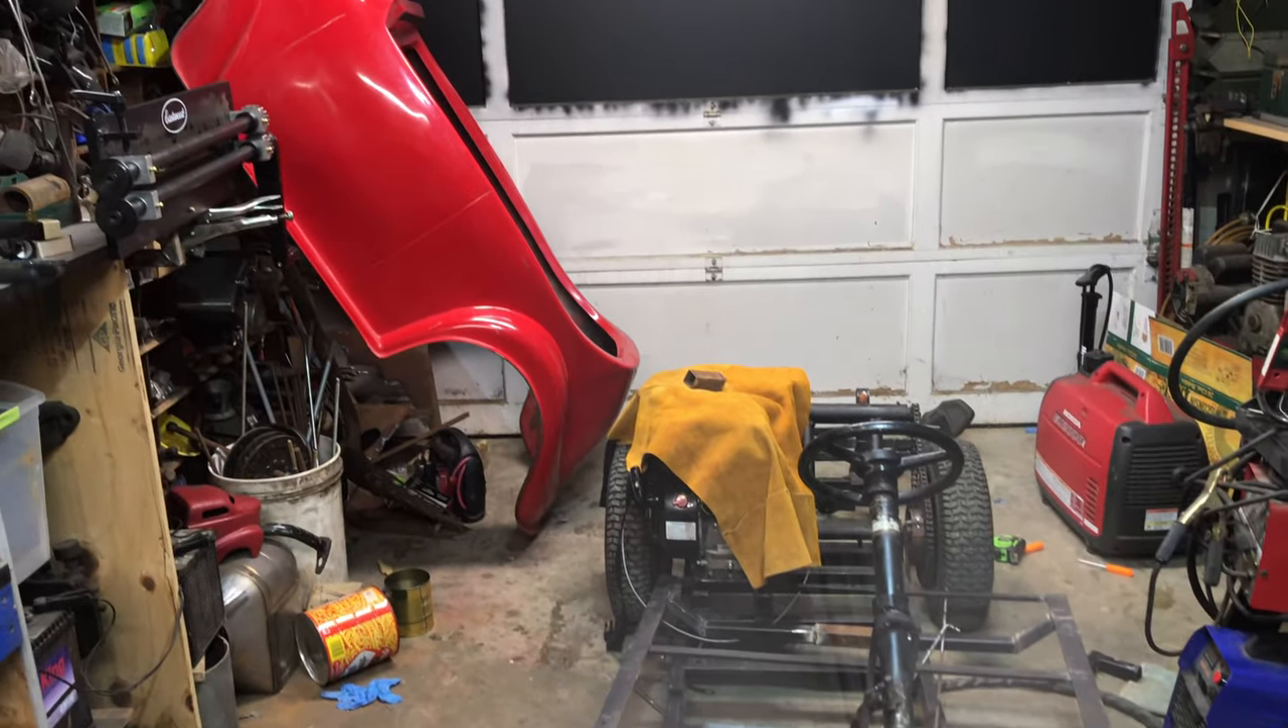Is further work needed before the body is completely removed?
No.